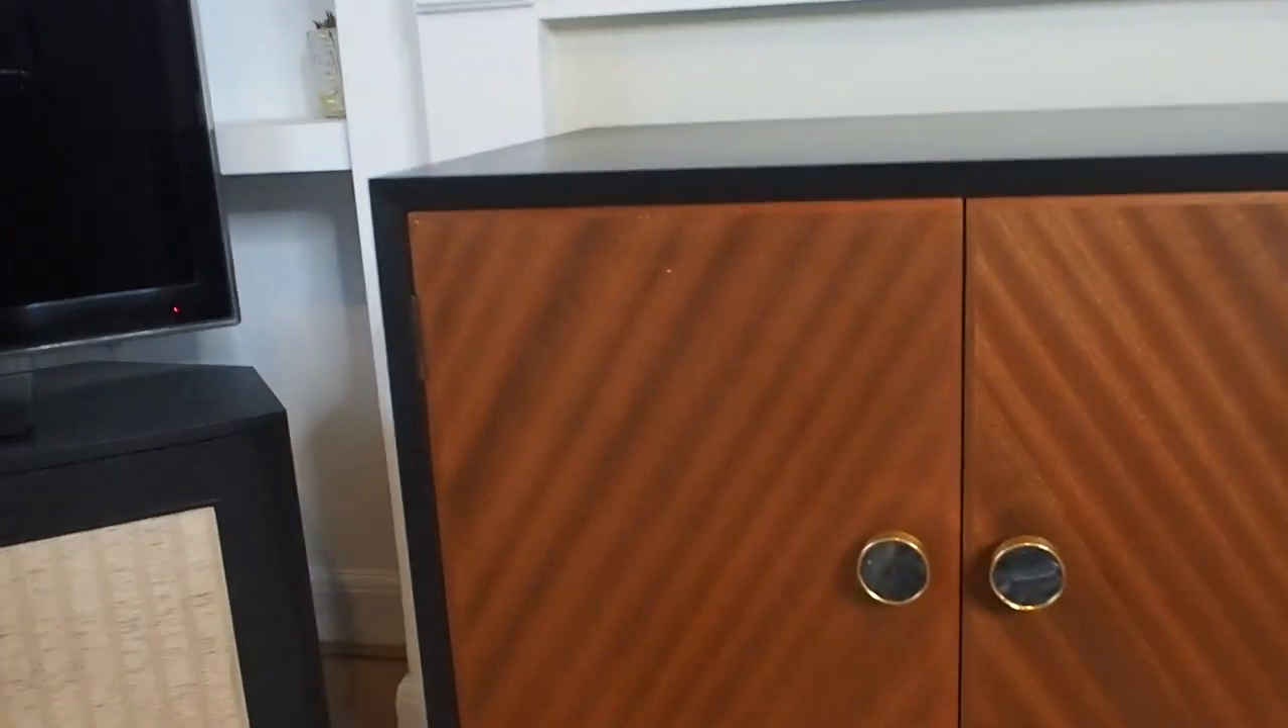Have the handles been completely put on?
Yes.